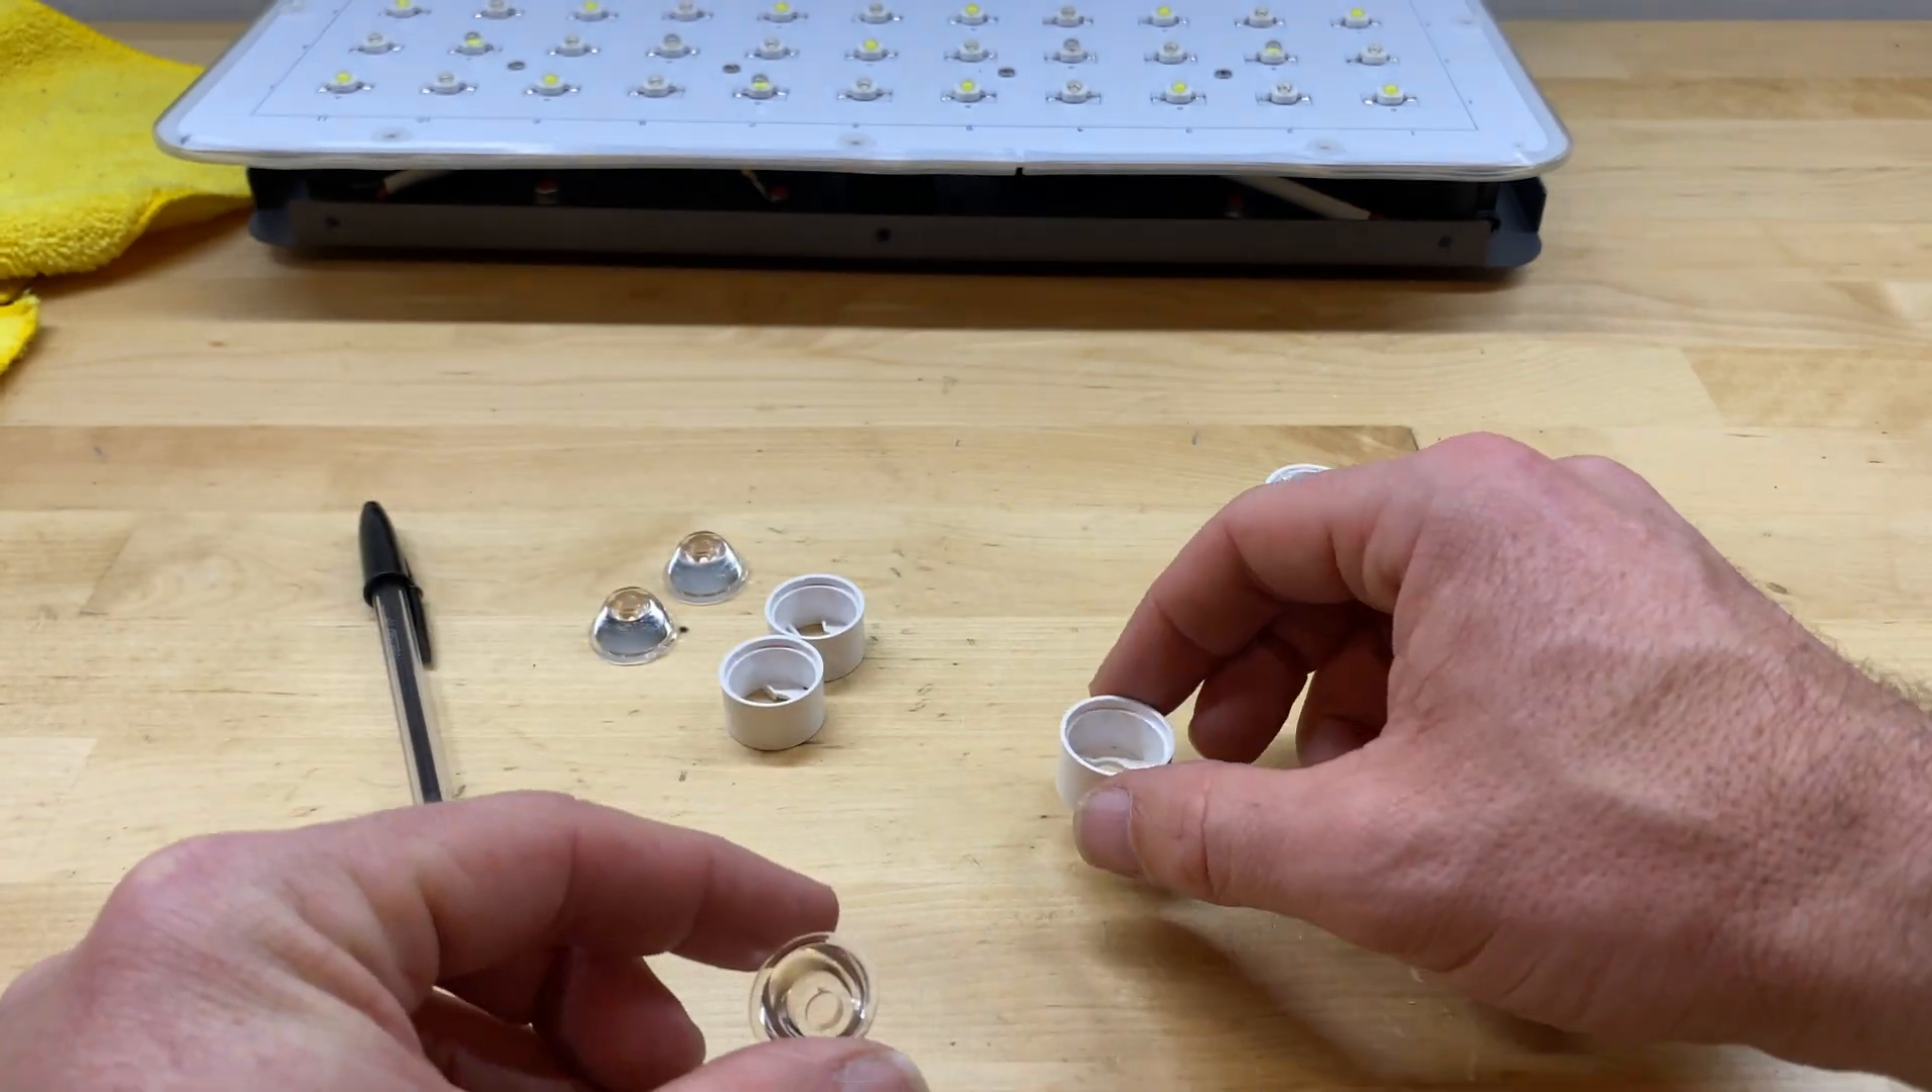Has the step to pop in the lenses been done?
No.